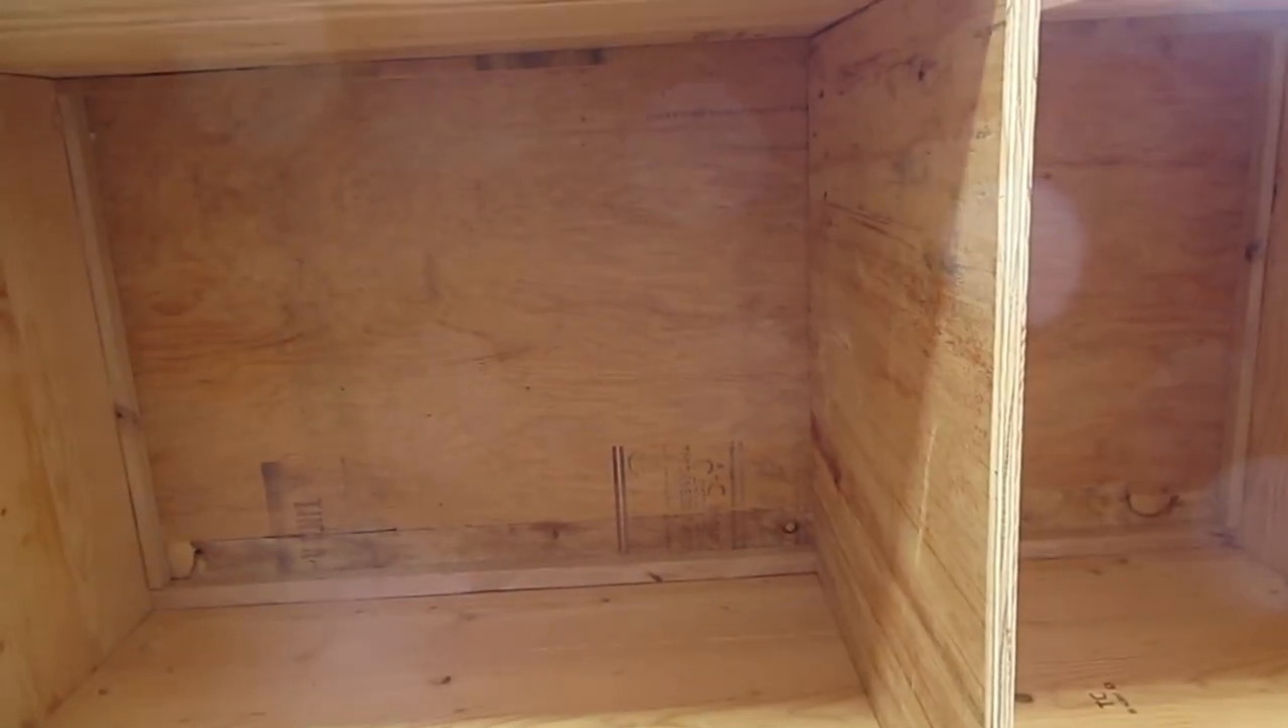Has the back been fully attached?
Yes.